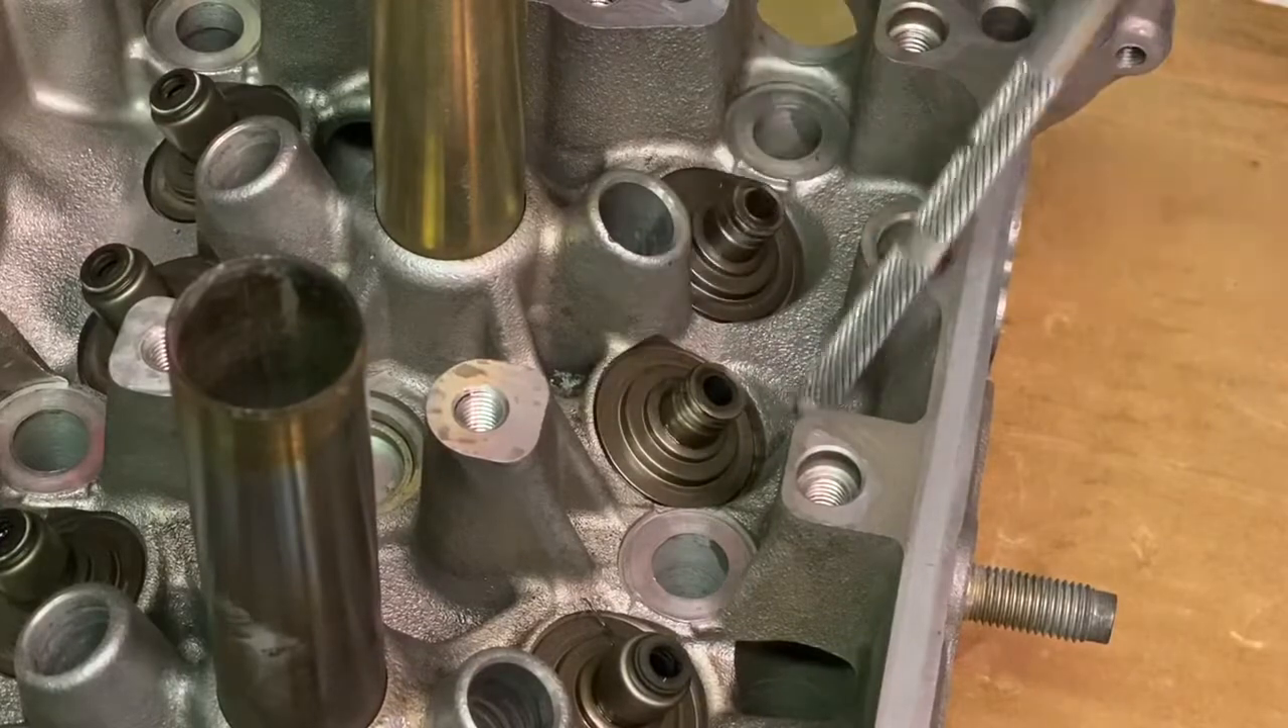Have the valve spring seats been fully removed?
No.